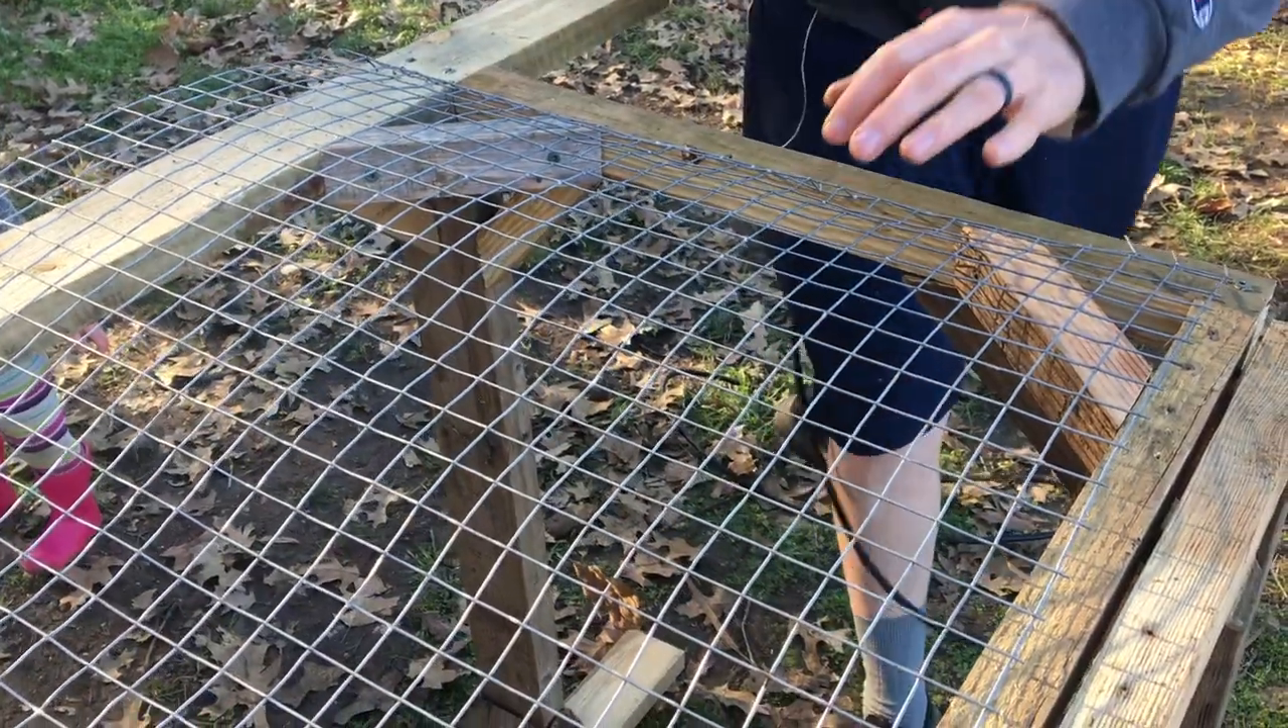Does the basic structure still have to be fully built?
No.